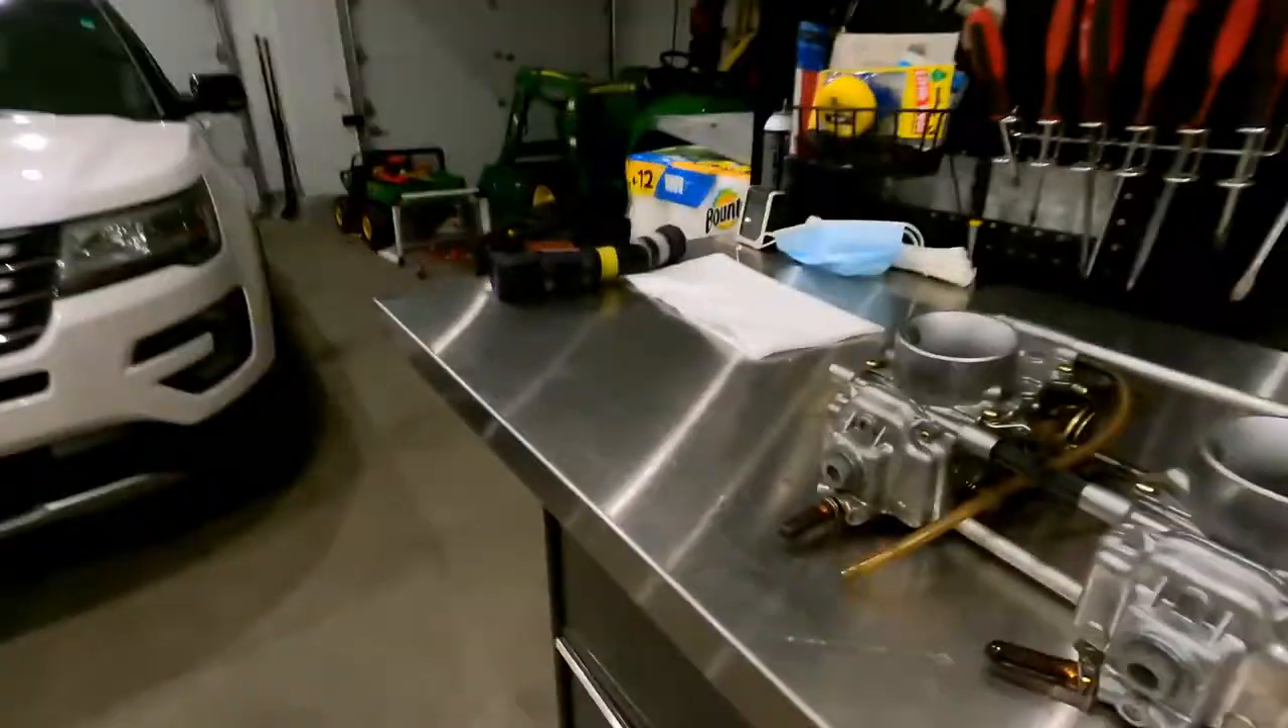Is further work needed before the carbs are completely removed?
No.